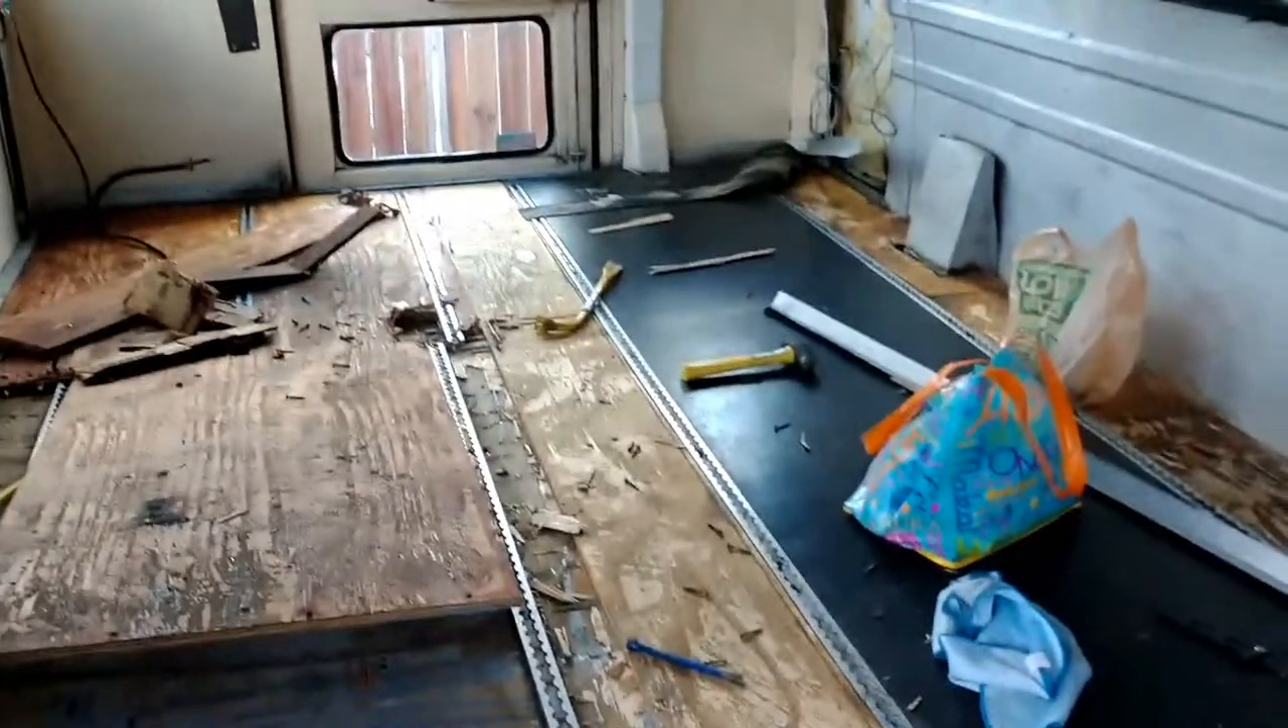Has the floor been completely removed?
No.